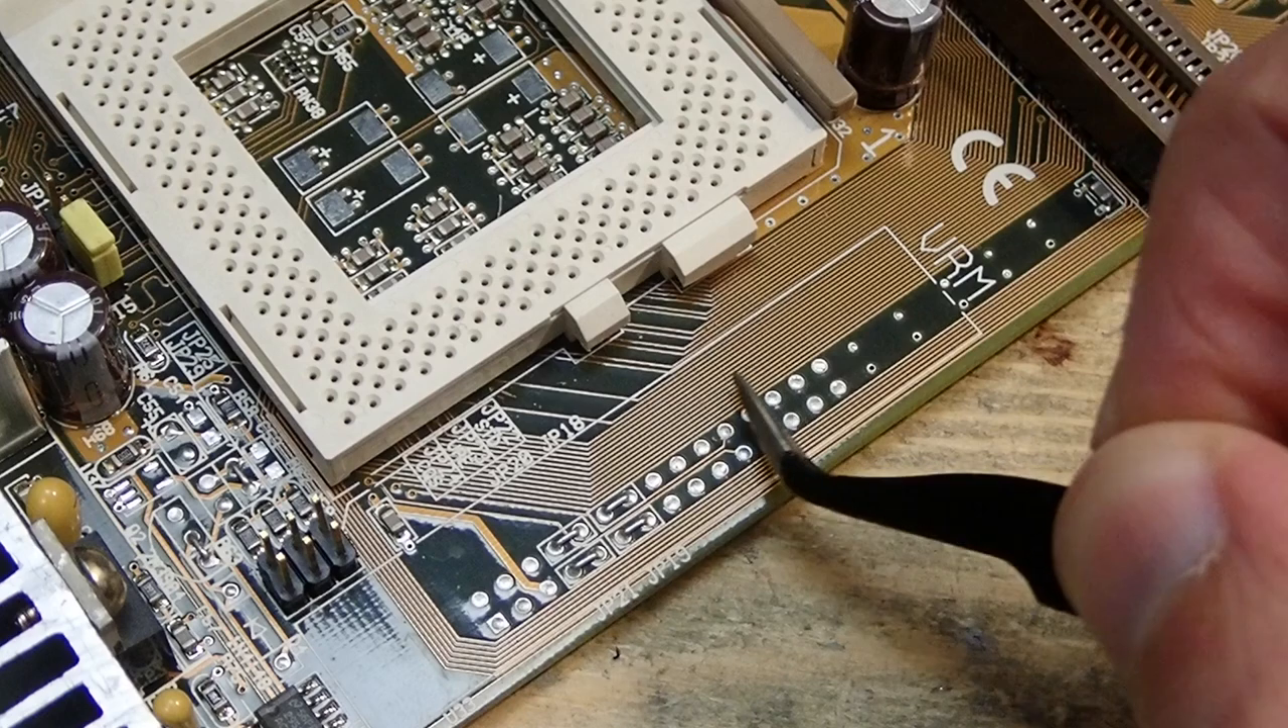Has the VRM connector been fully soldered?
No.